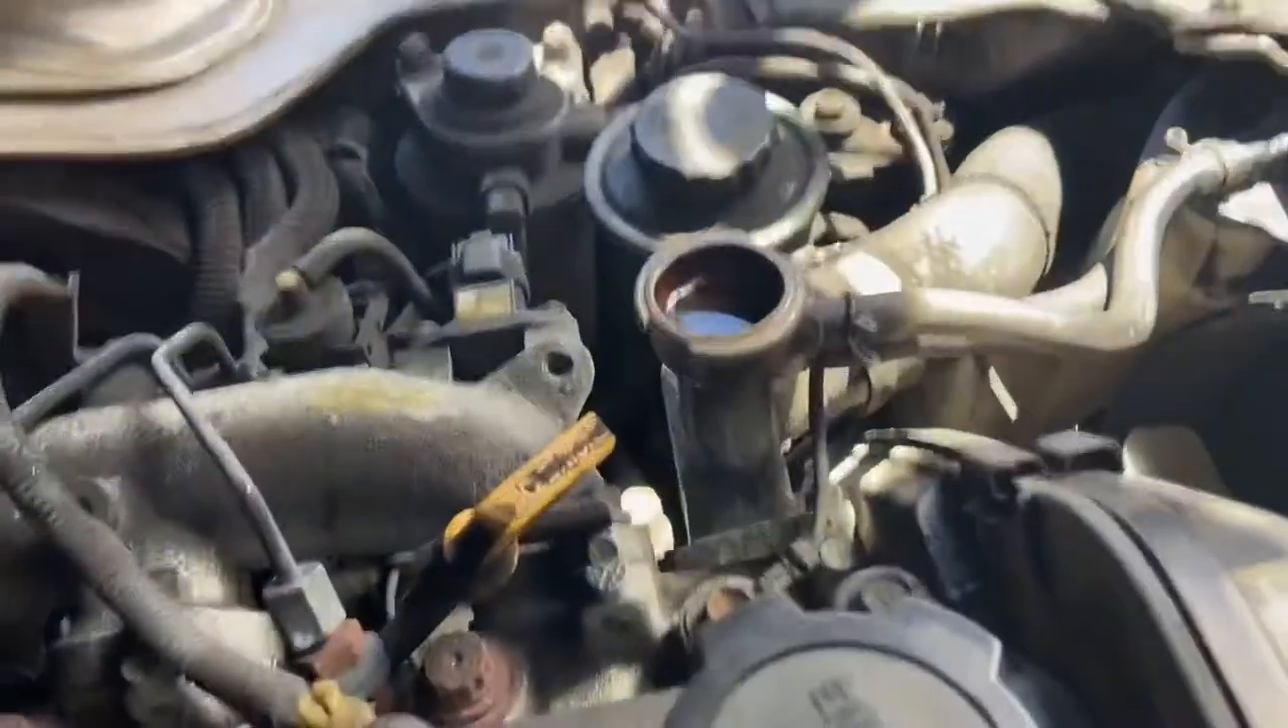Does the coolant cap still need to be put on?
Yes.